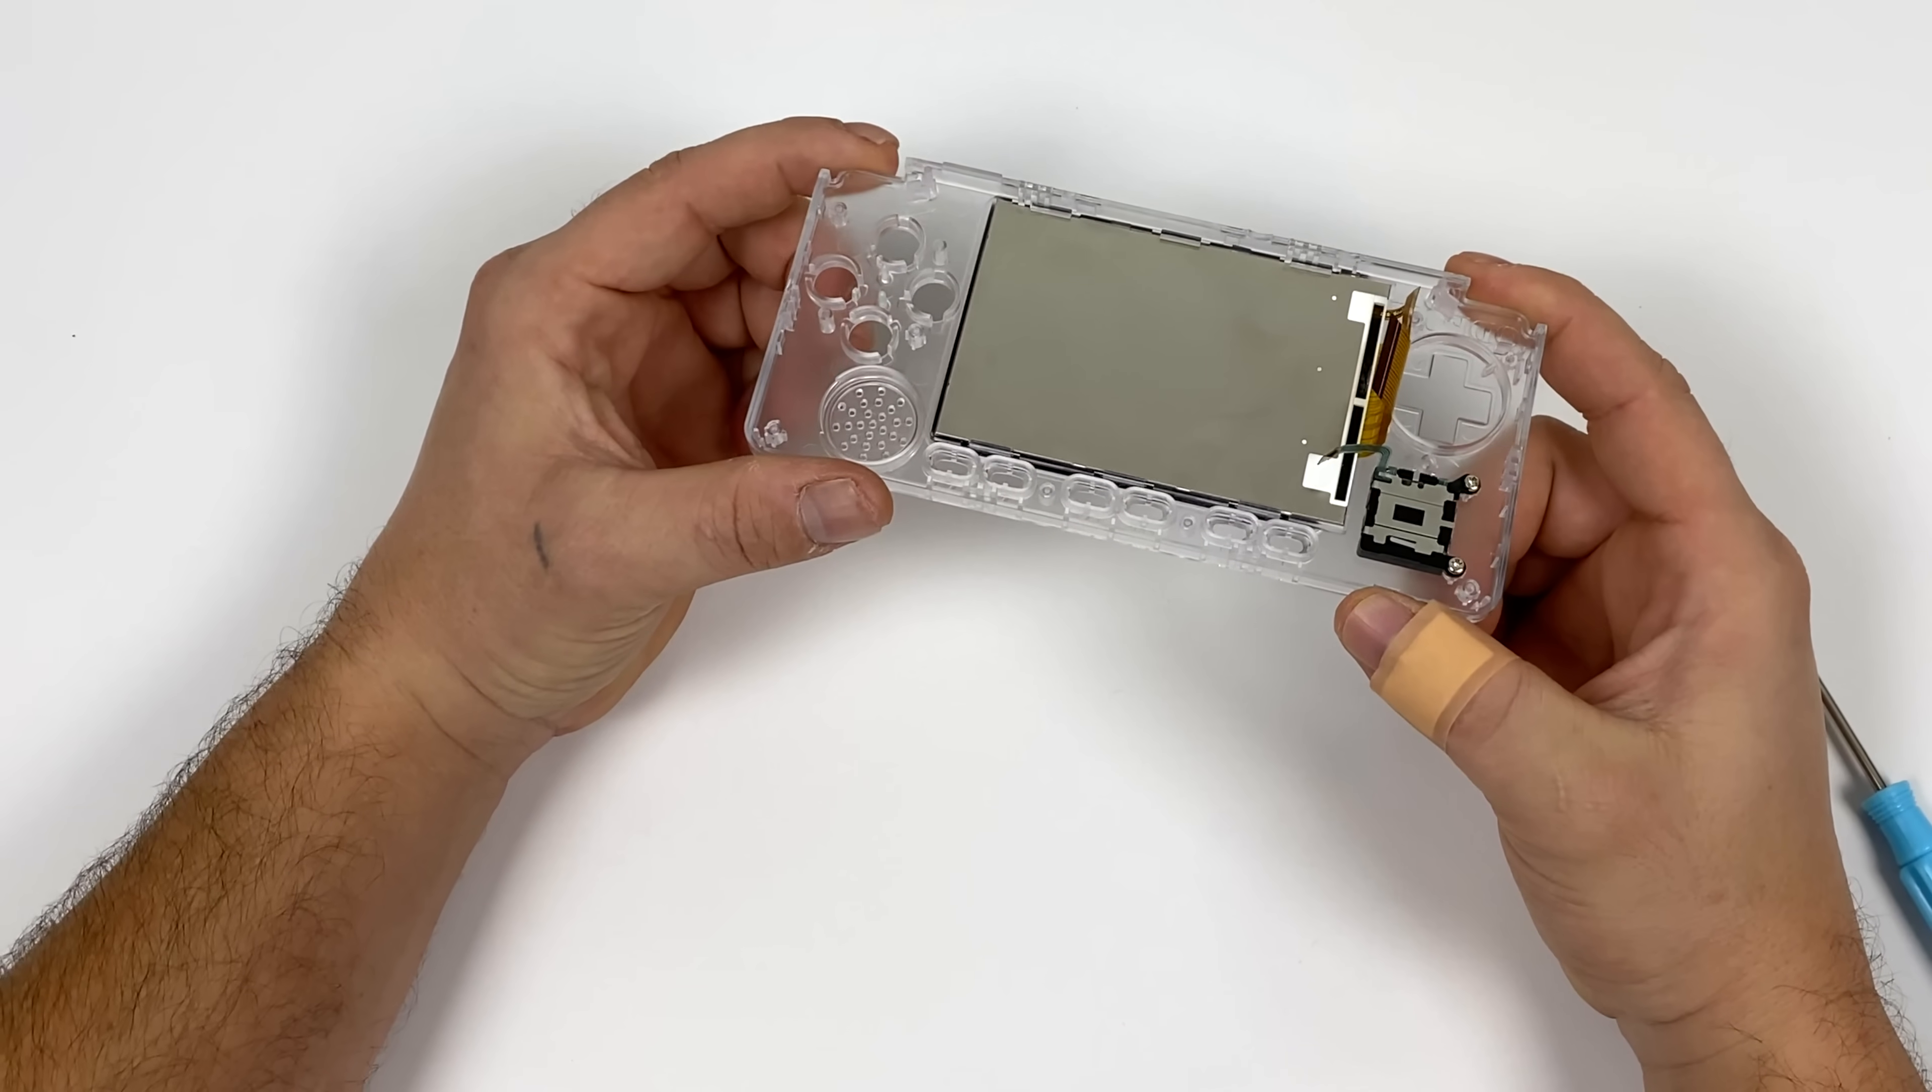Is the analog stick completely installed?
Yes.